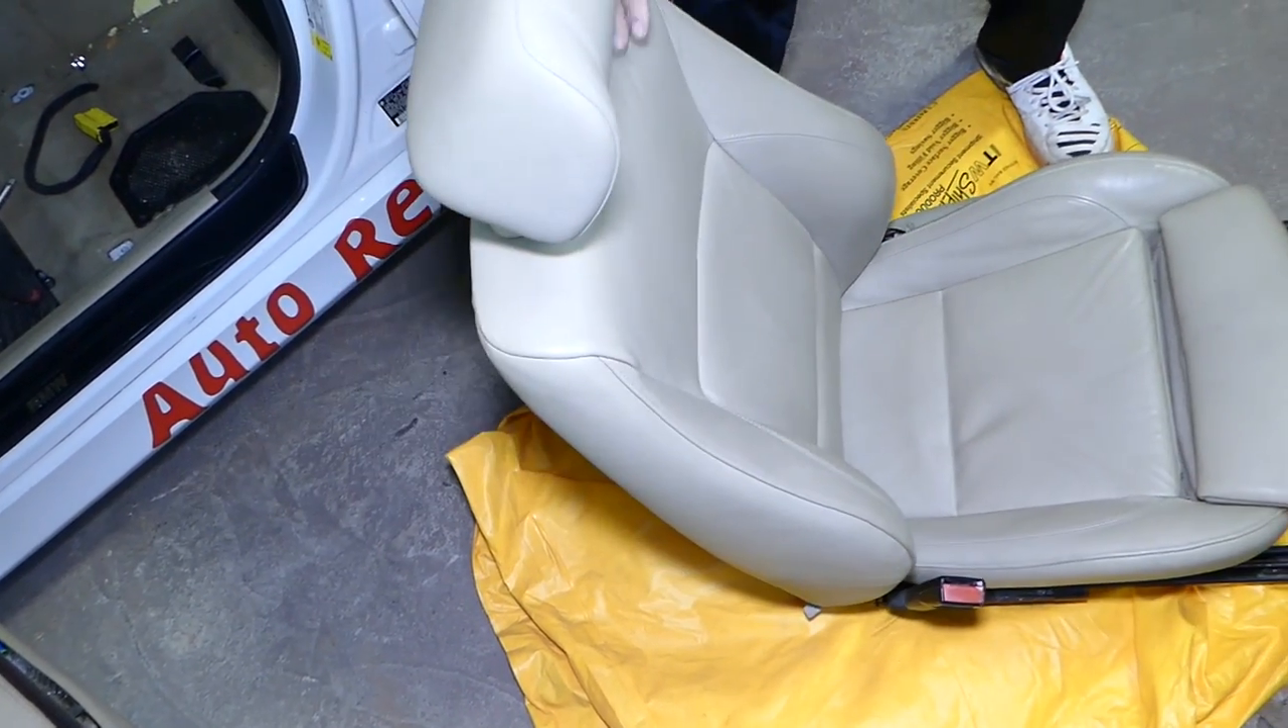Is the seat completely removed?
Yes.